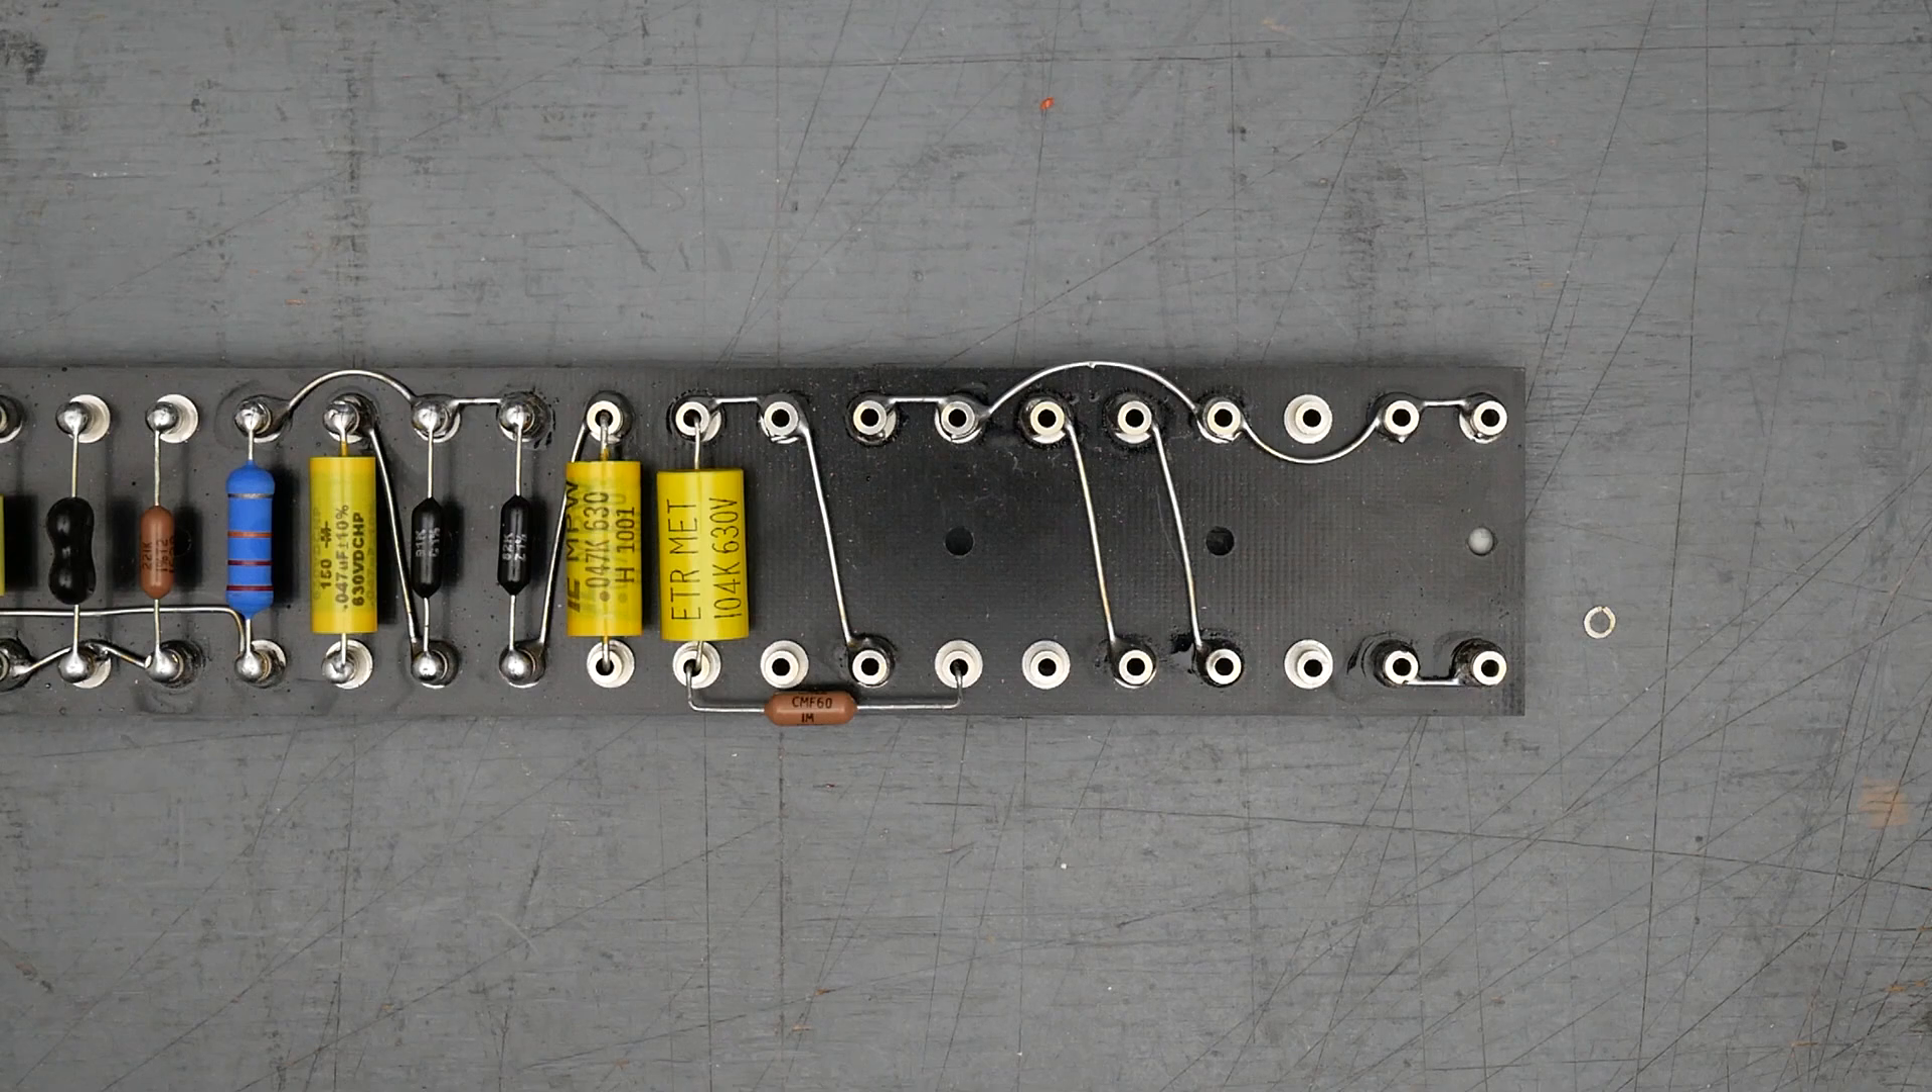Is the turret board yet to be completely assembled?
Yes.